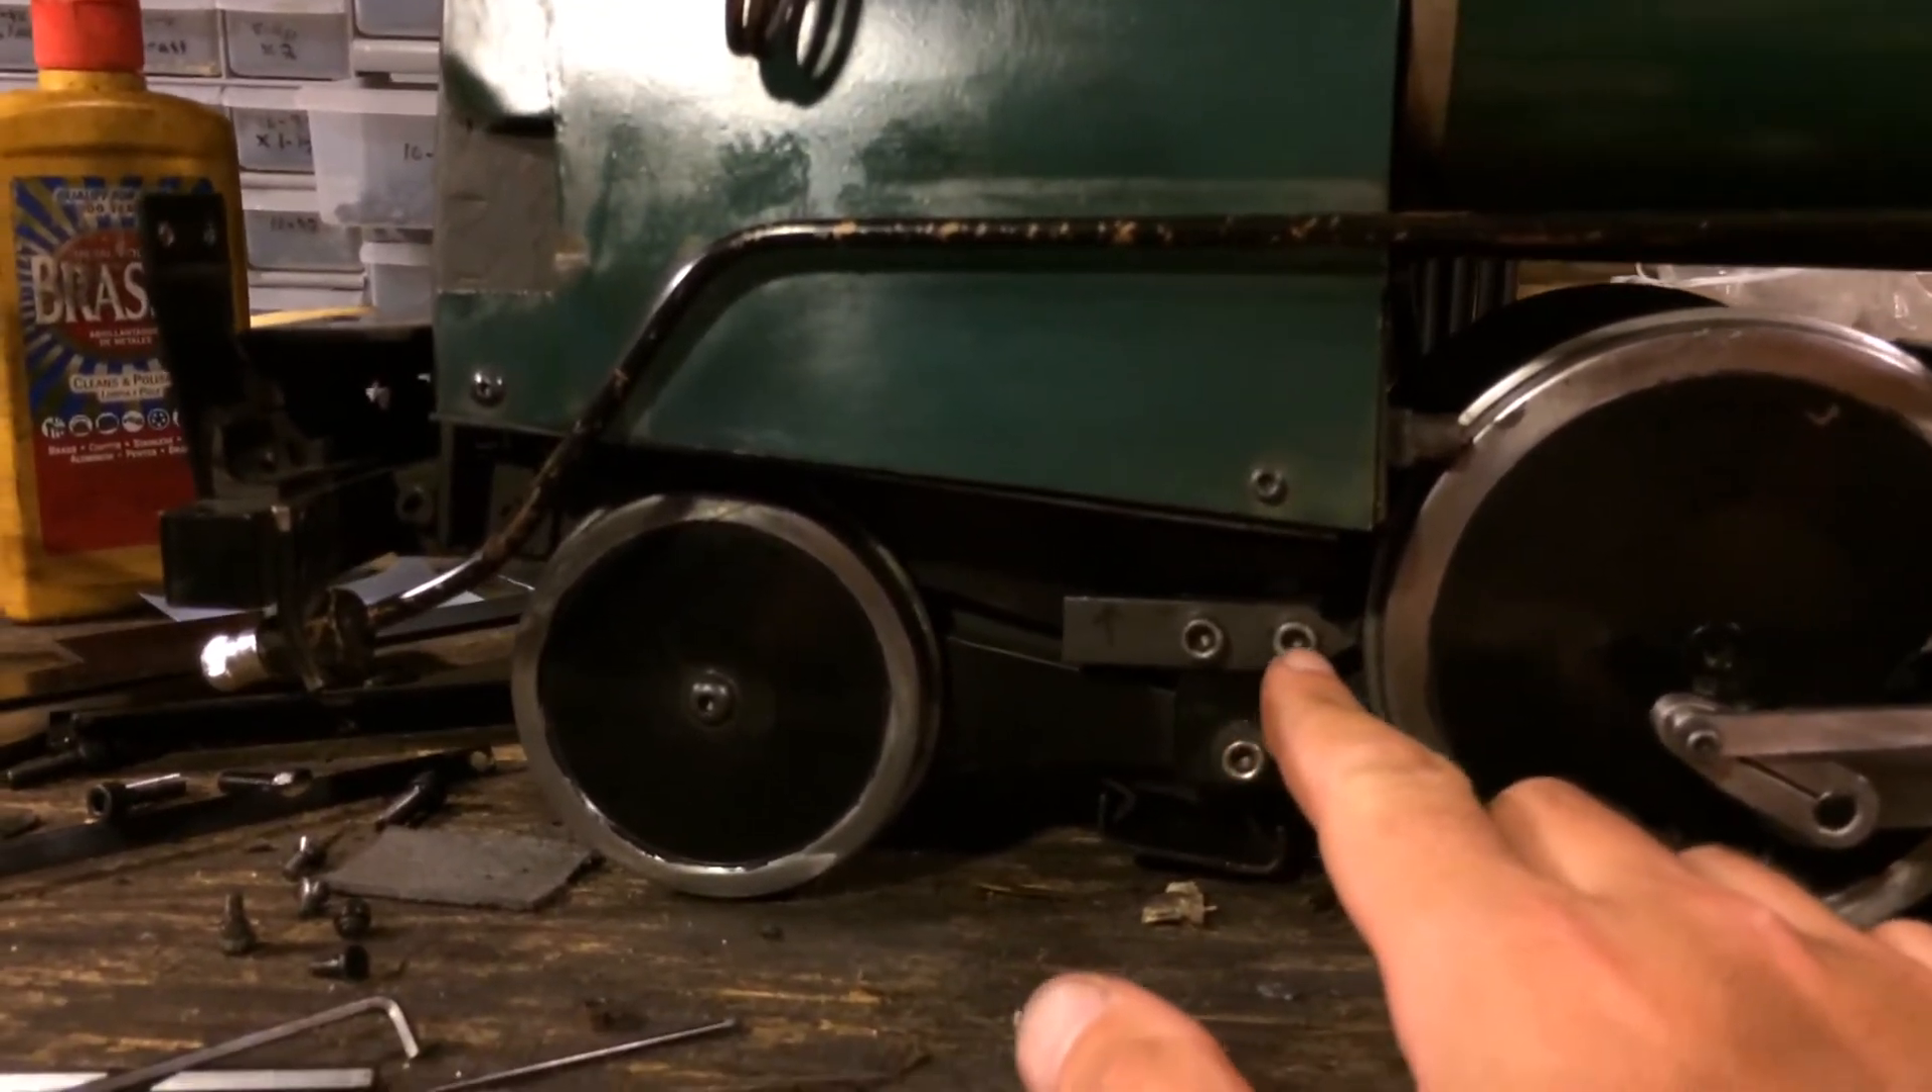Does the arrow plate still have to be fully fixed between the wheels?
No.